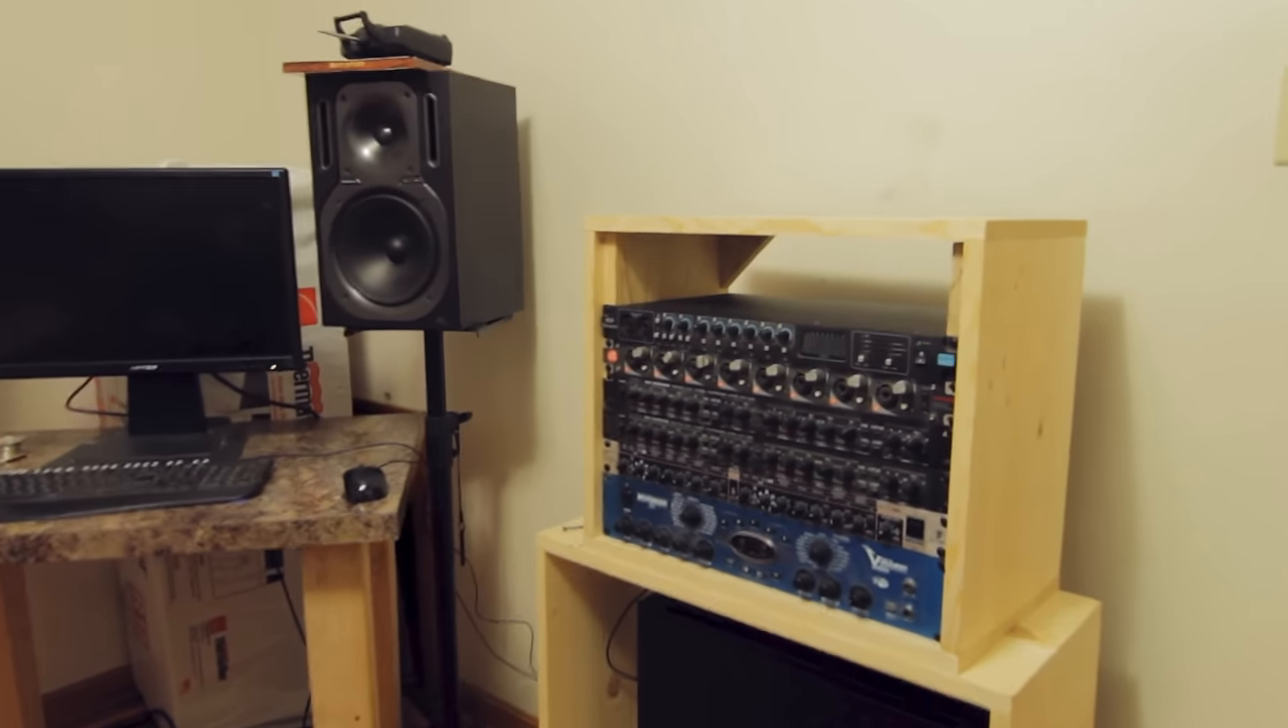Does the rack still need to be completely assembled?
No.